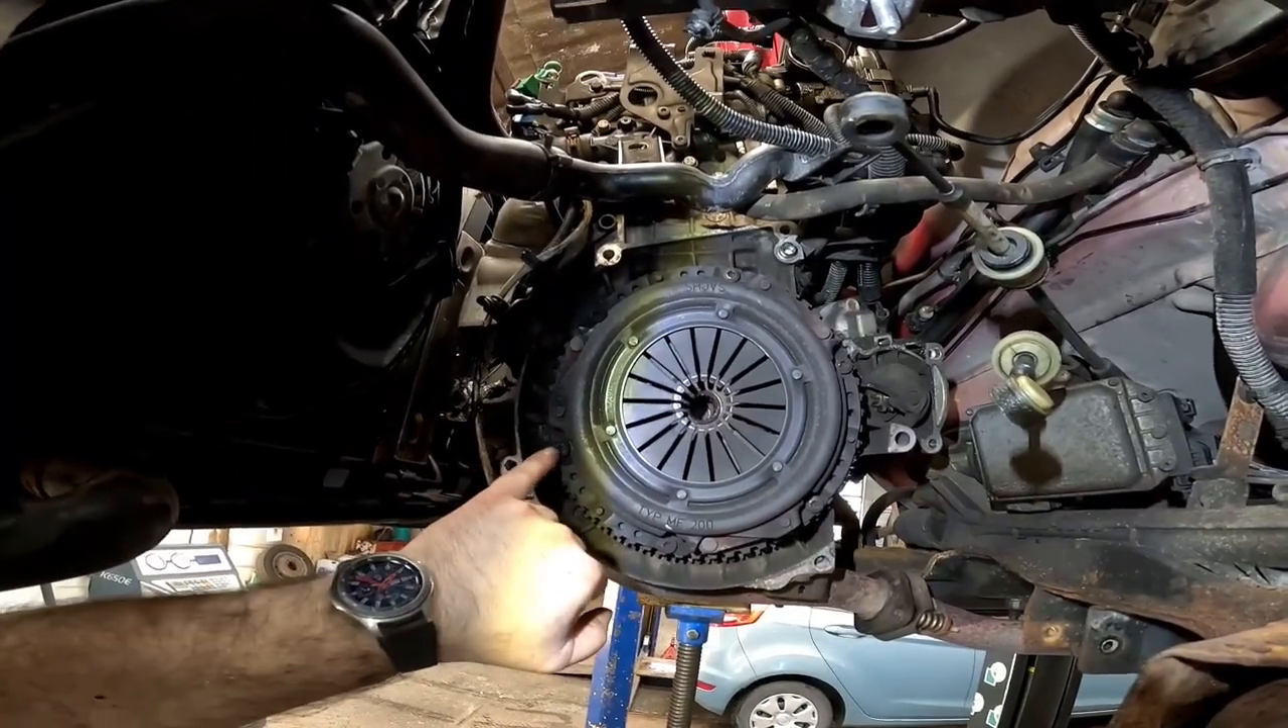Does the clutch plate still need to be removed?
Yes.